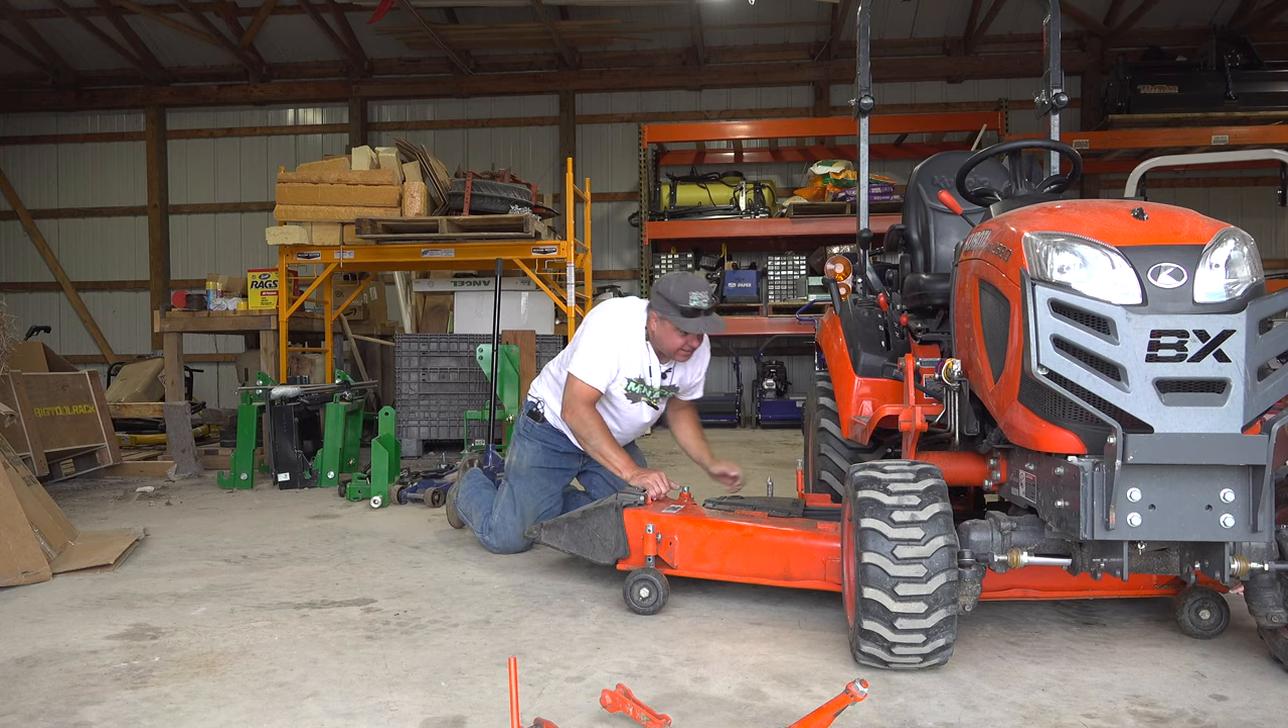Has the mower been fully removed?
No.